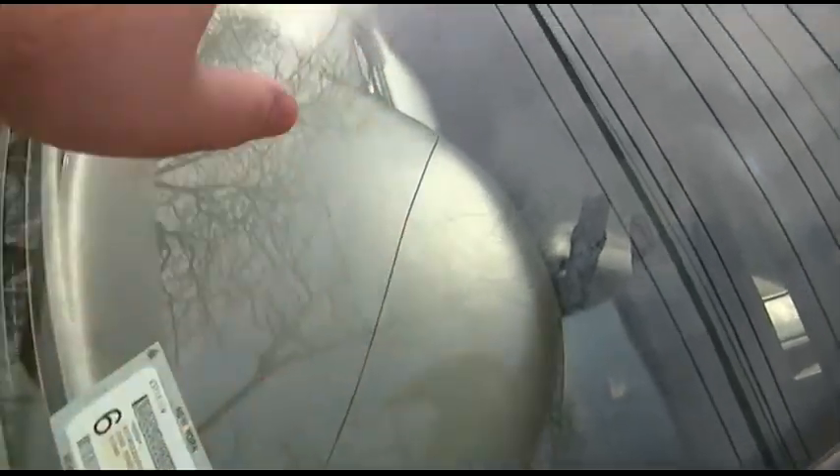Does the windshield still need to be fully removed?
Yes.